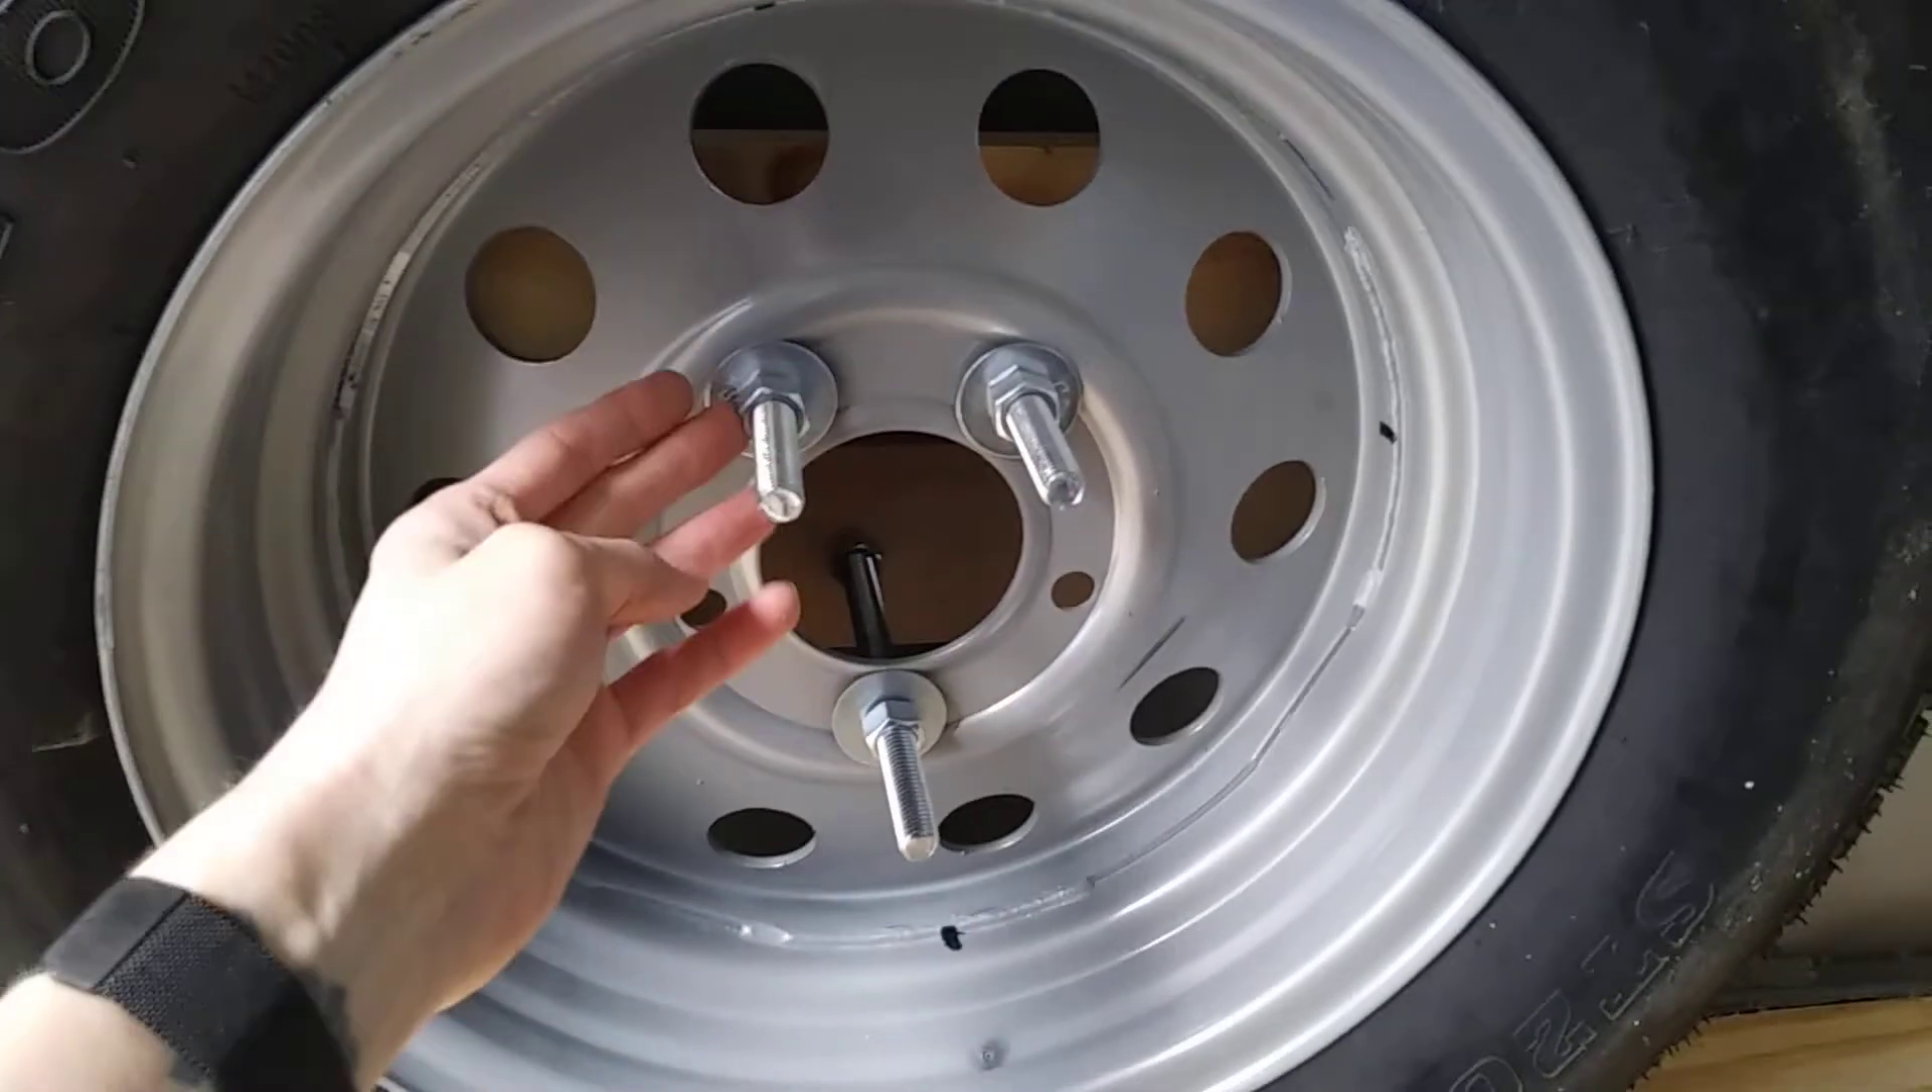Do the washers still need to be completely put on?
No.